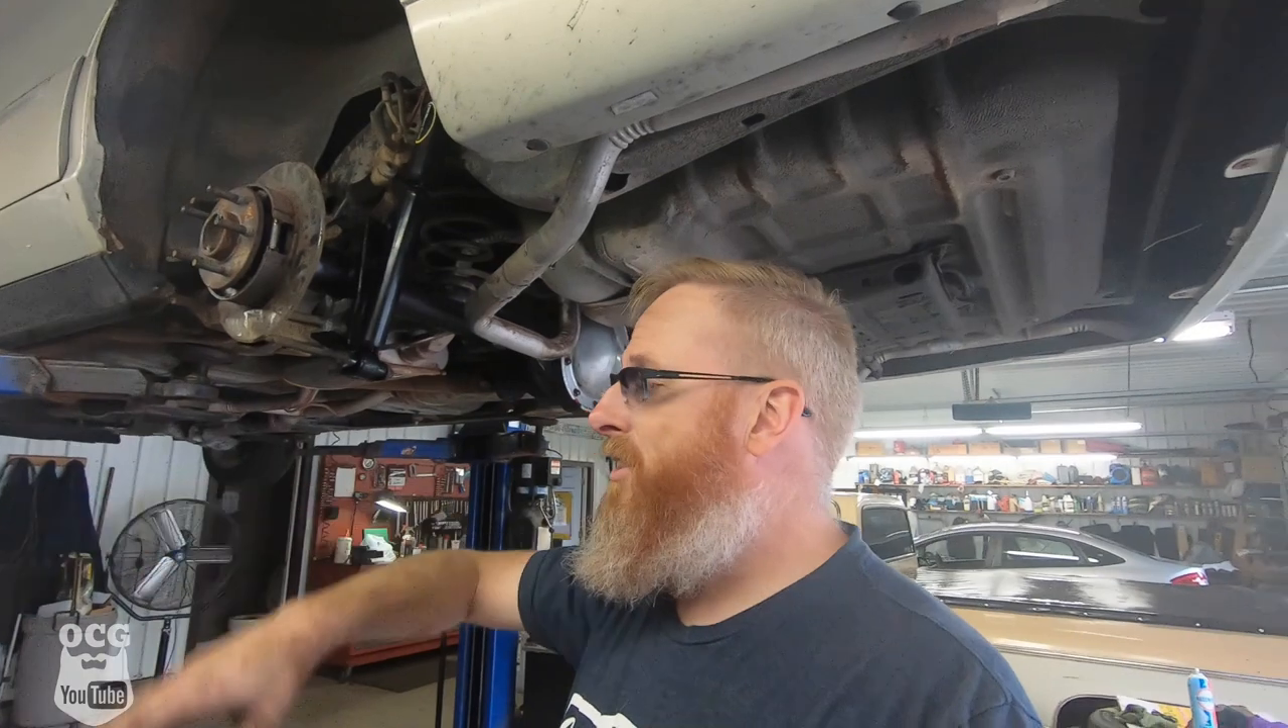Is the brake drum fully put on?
No.